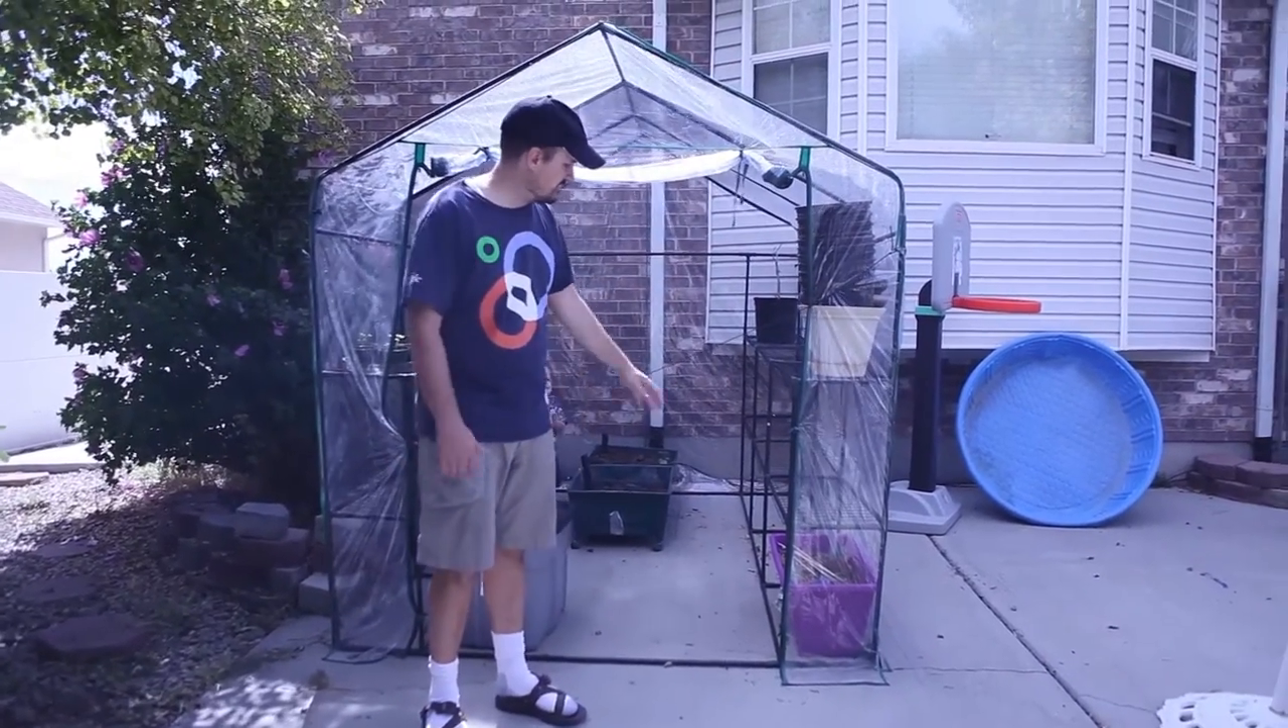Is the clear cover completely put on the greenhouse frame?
Yes.